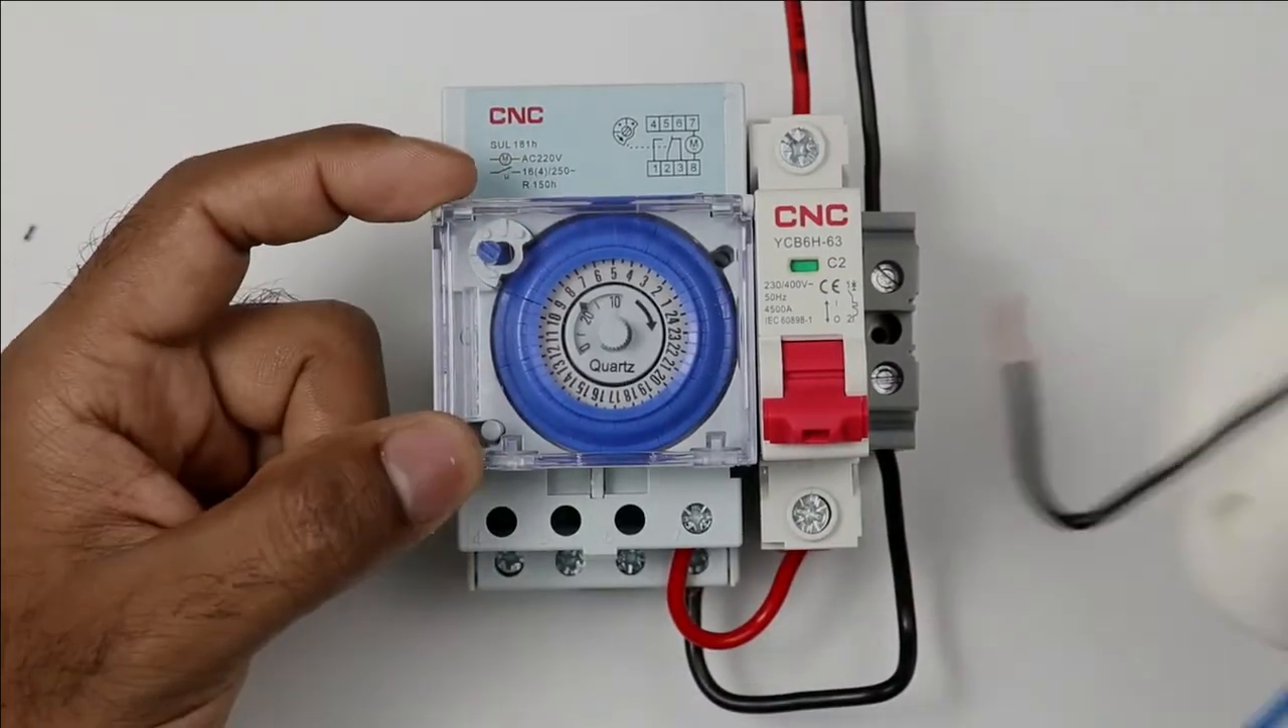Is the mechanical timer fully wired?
No.